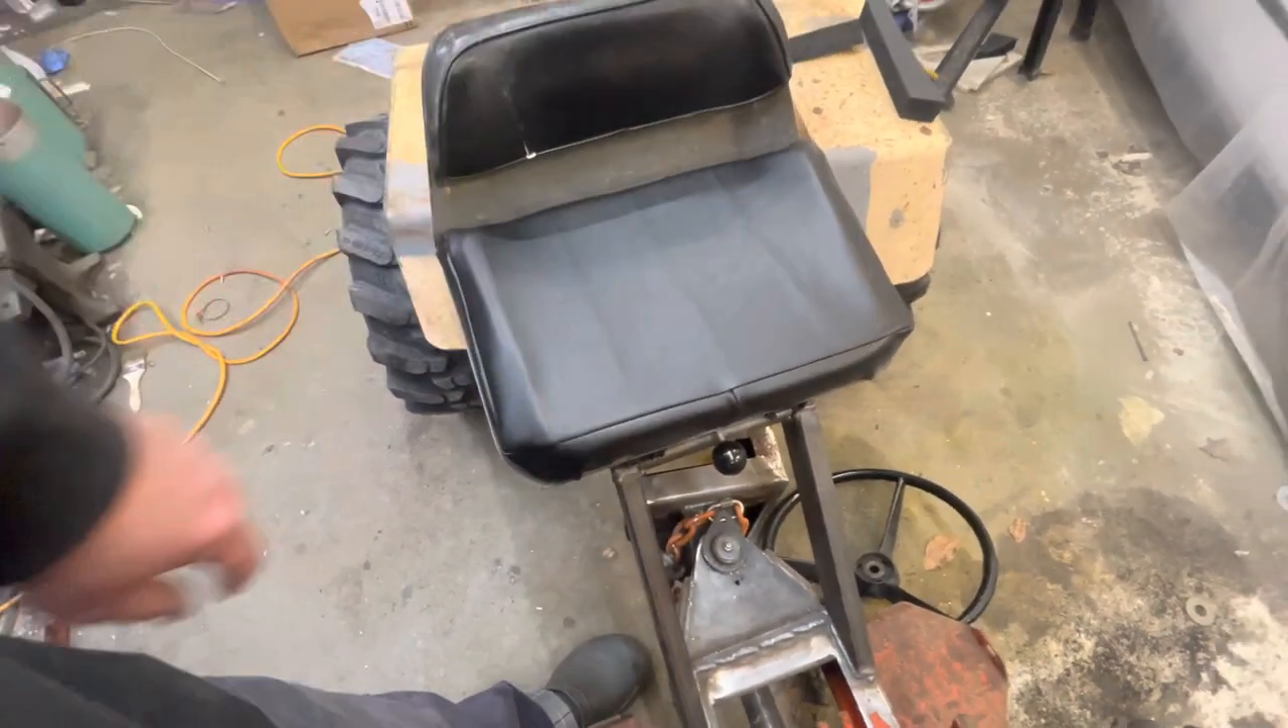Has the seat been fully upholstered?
Yes.